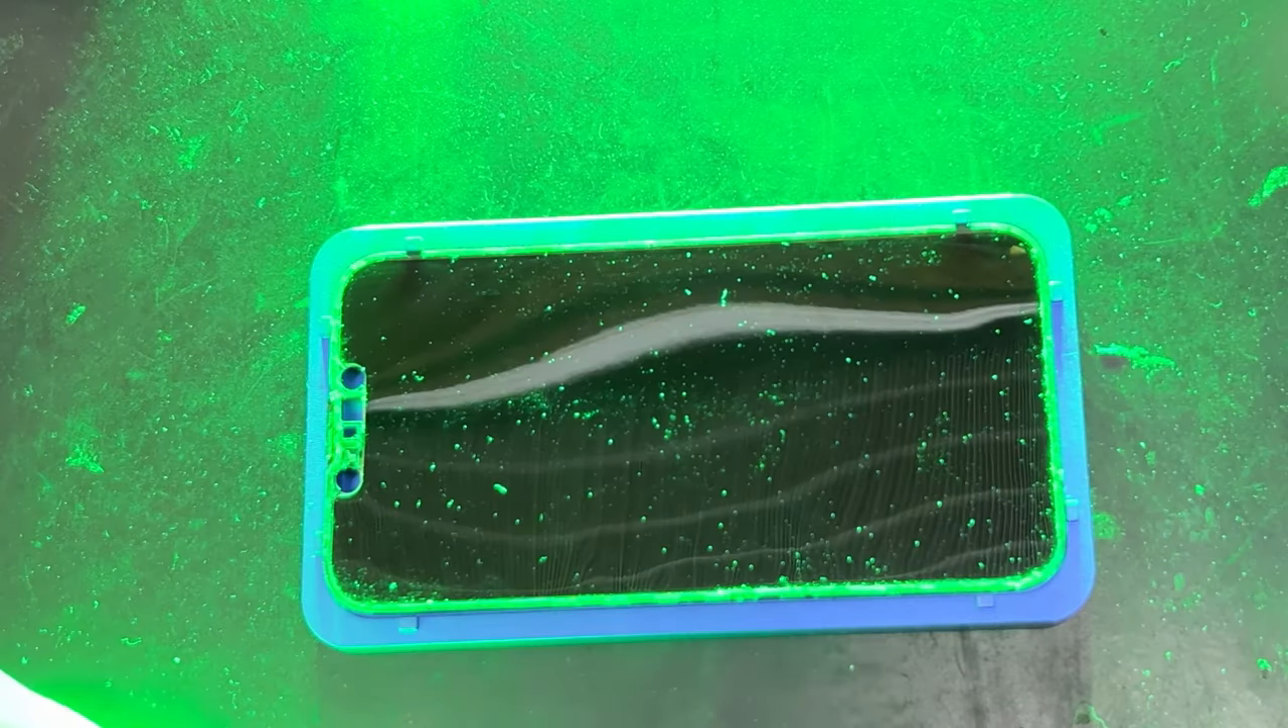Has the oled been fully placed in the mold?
Yes.